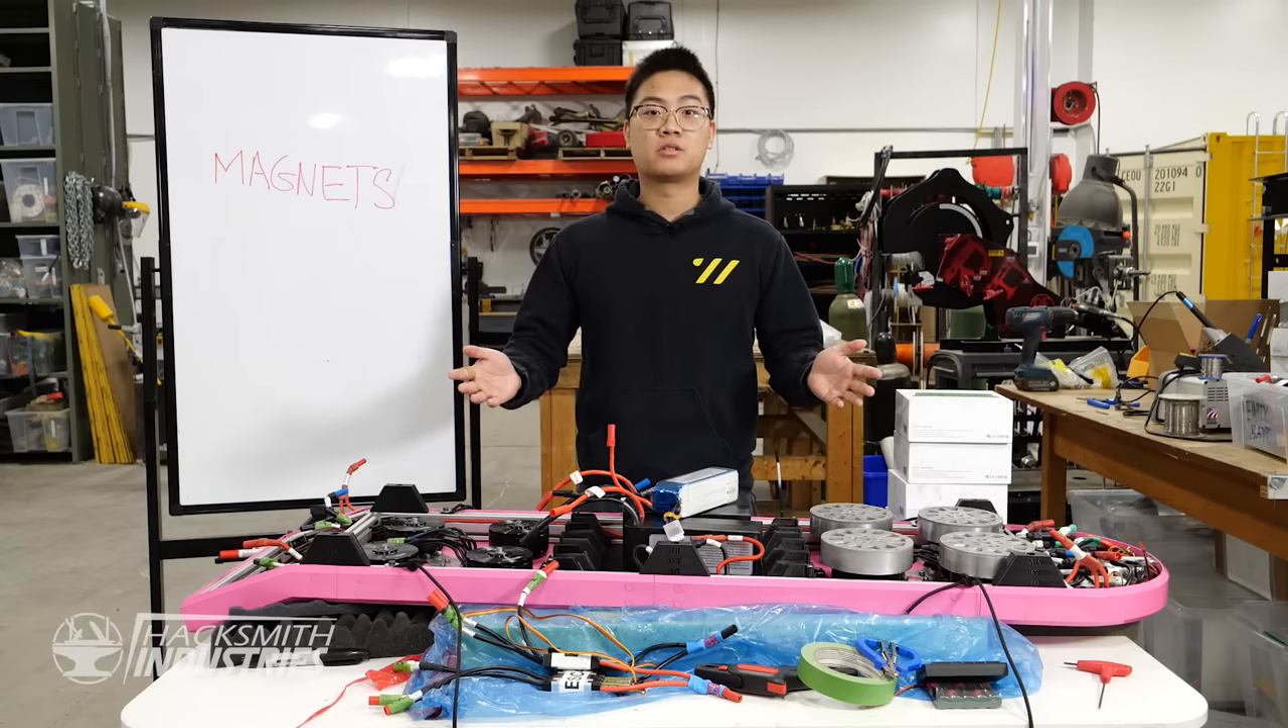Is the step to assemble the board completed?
No.